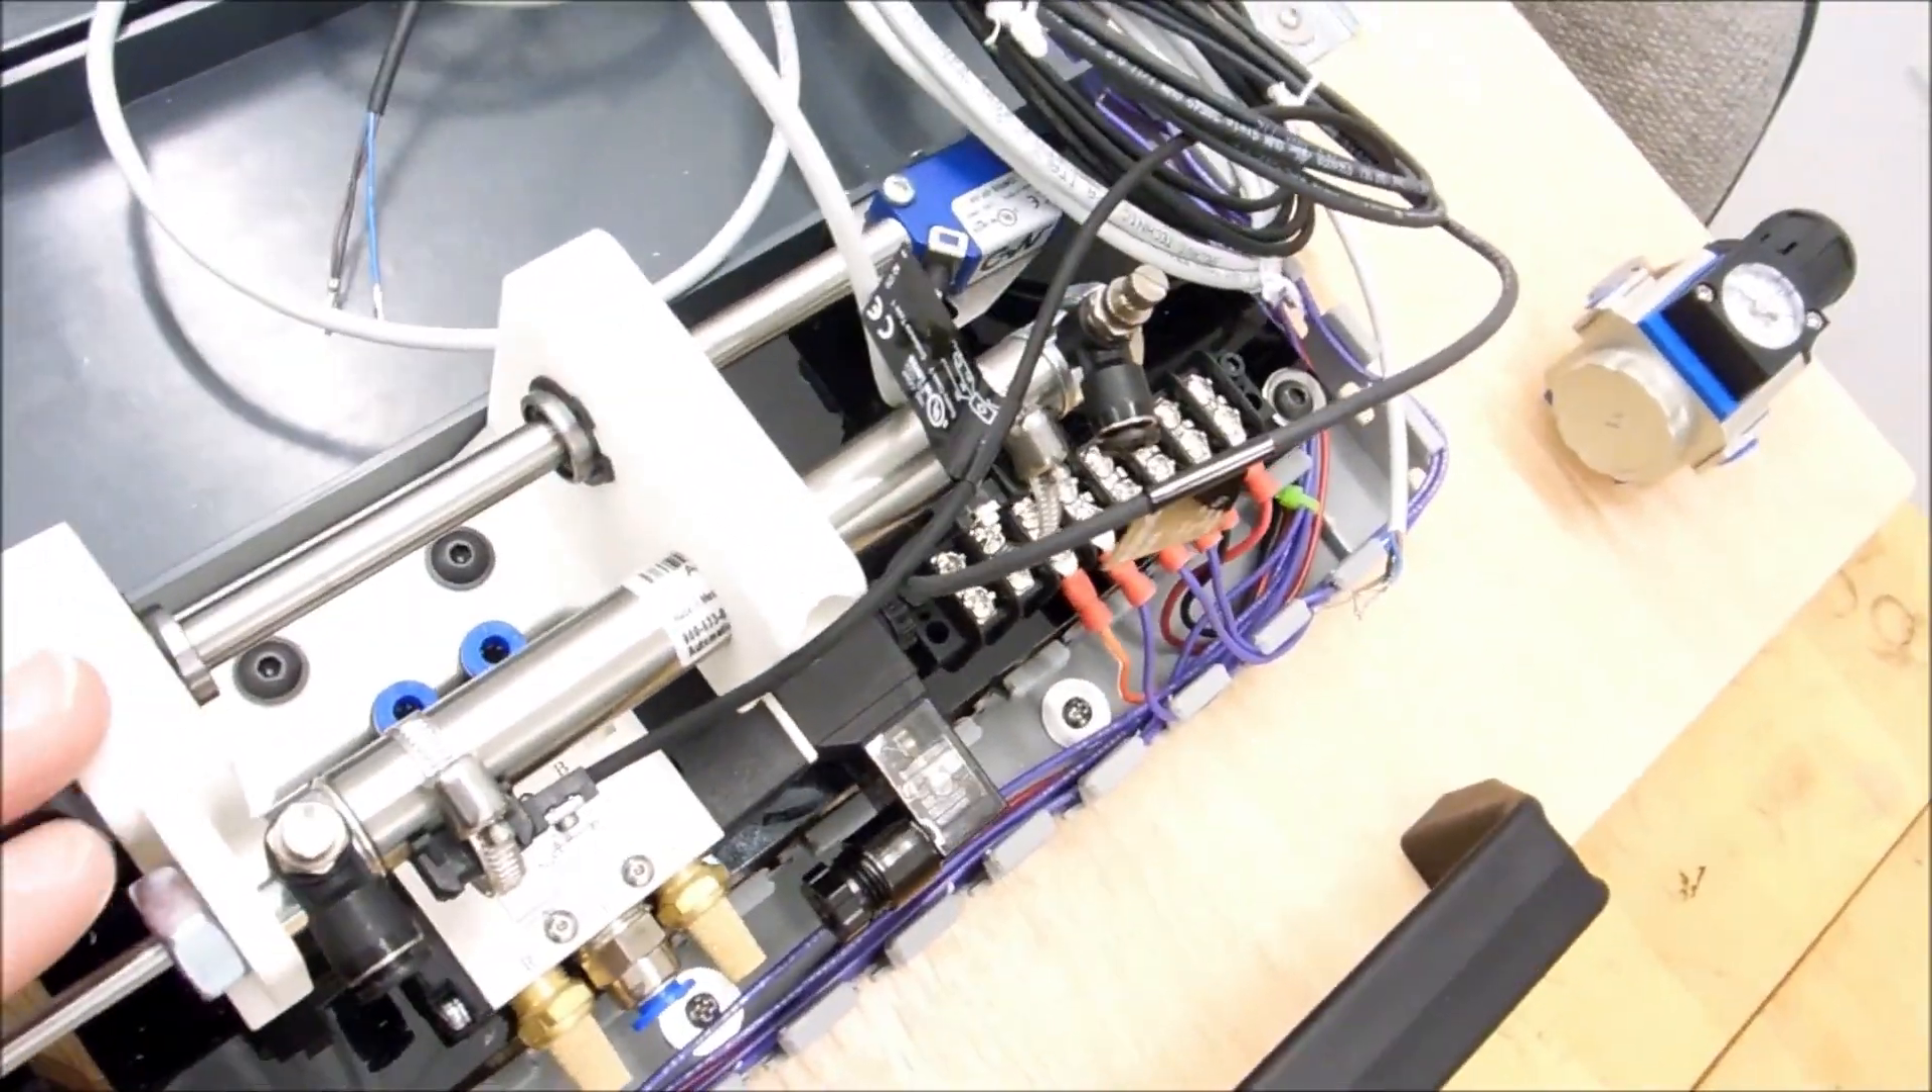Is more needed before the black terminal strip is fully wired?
Yes.